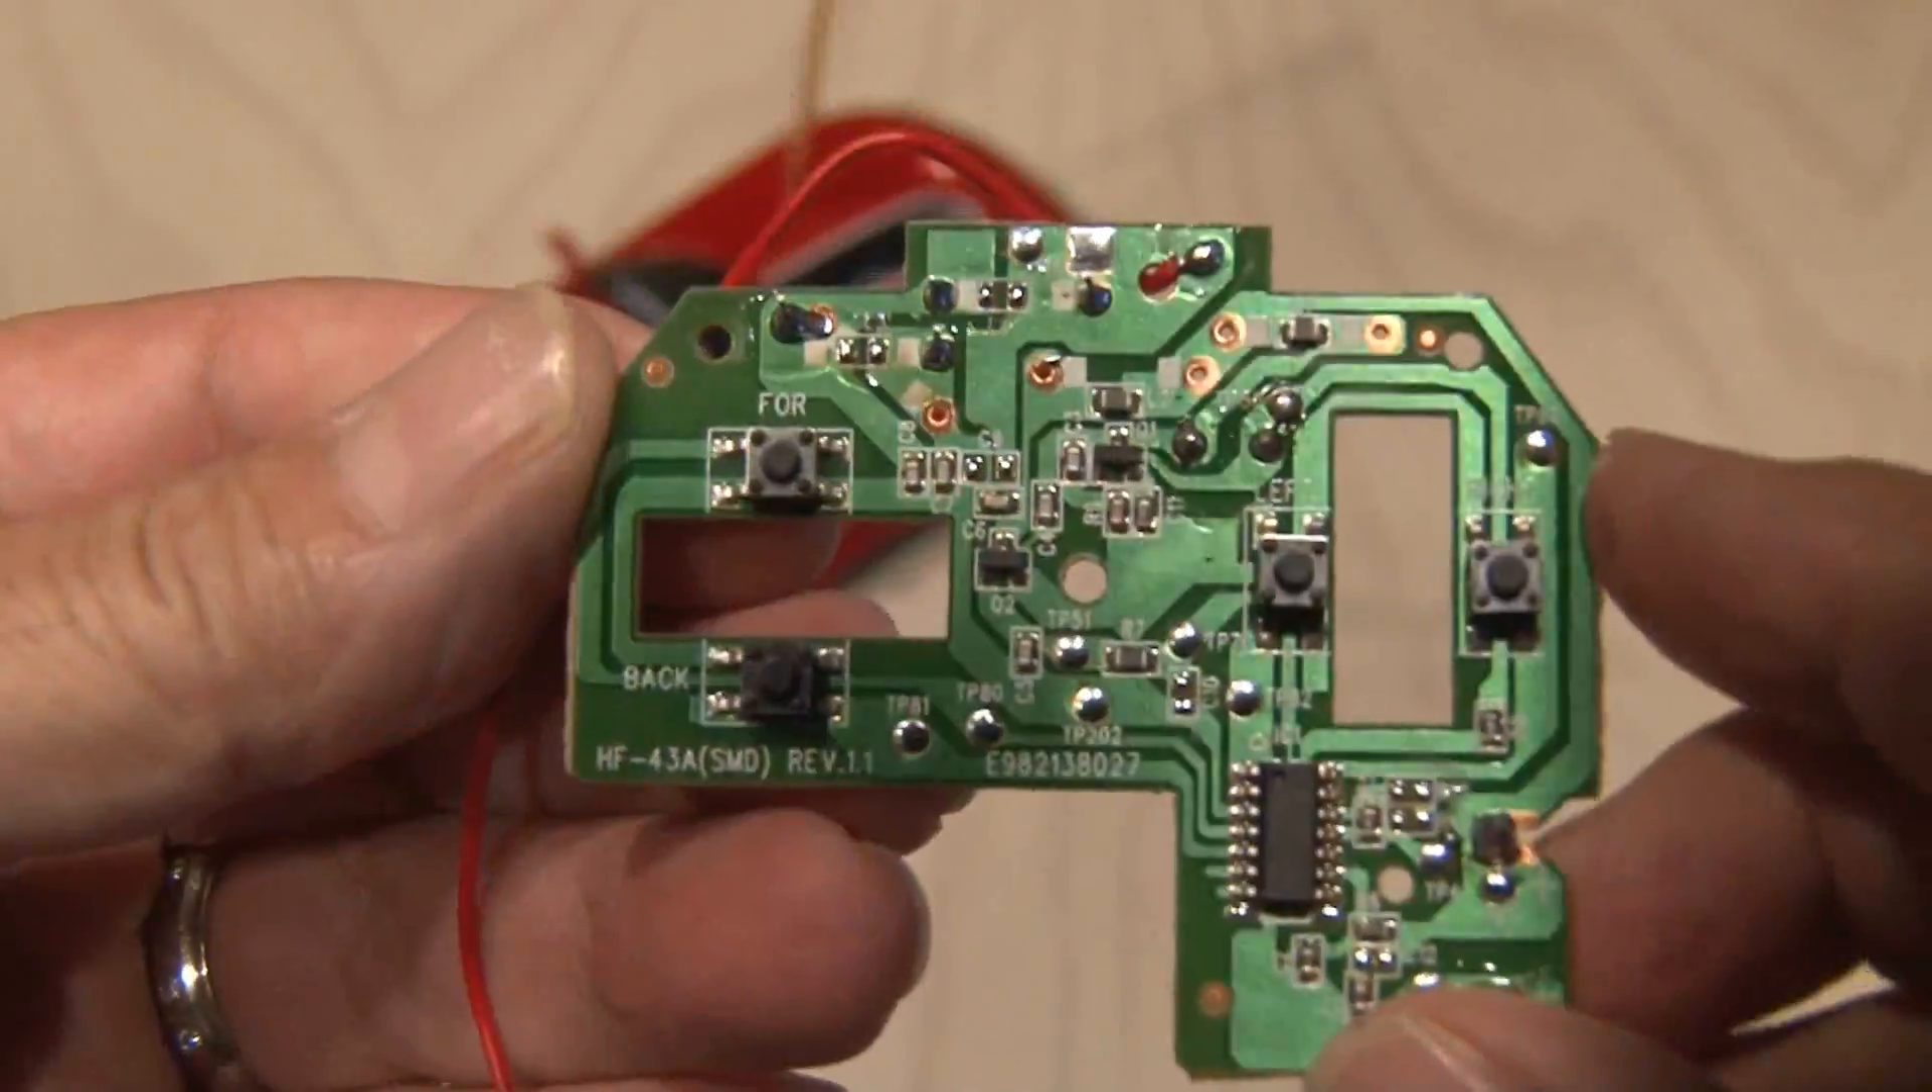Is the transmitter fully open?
Yes.